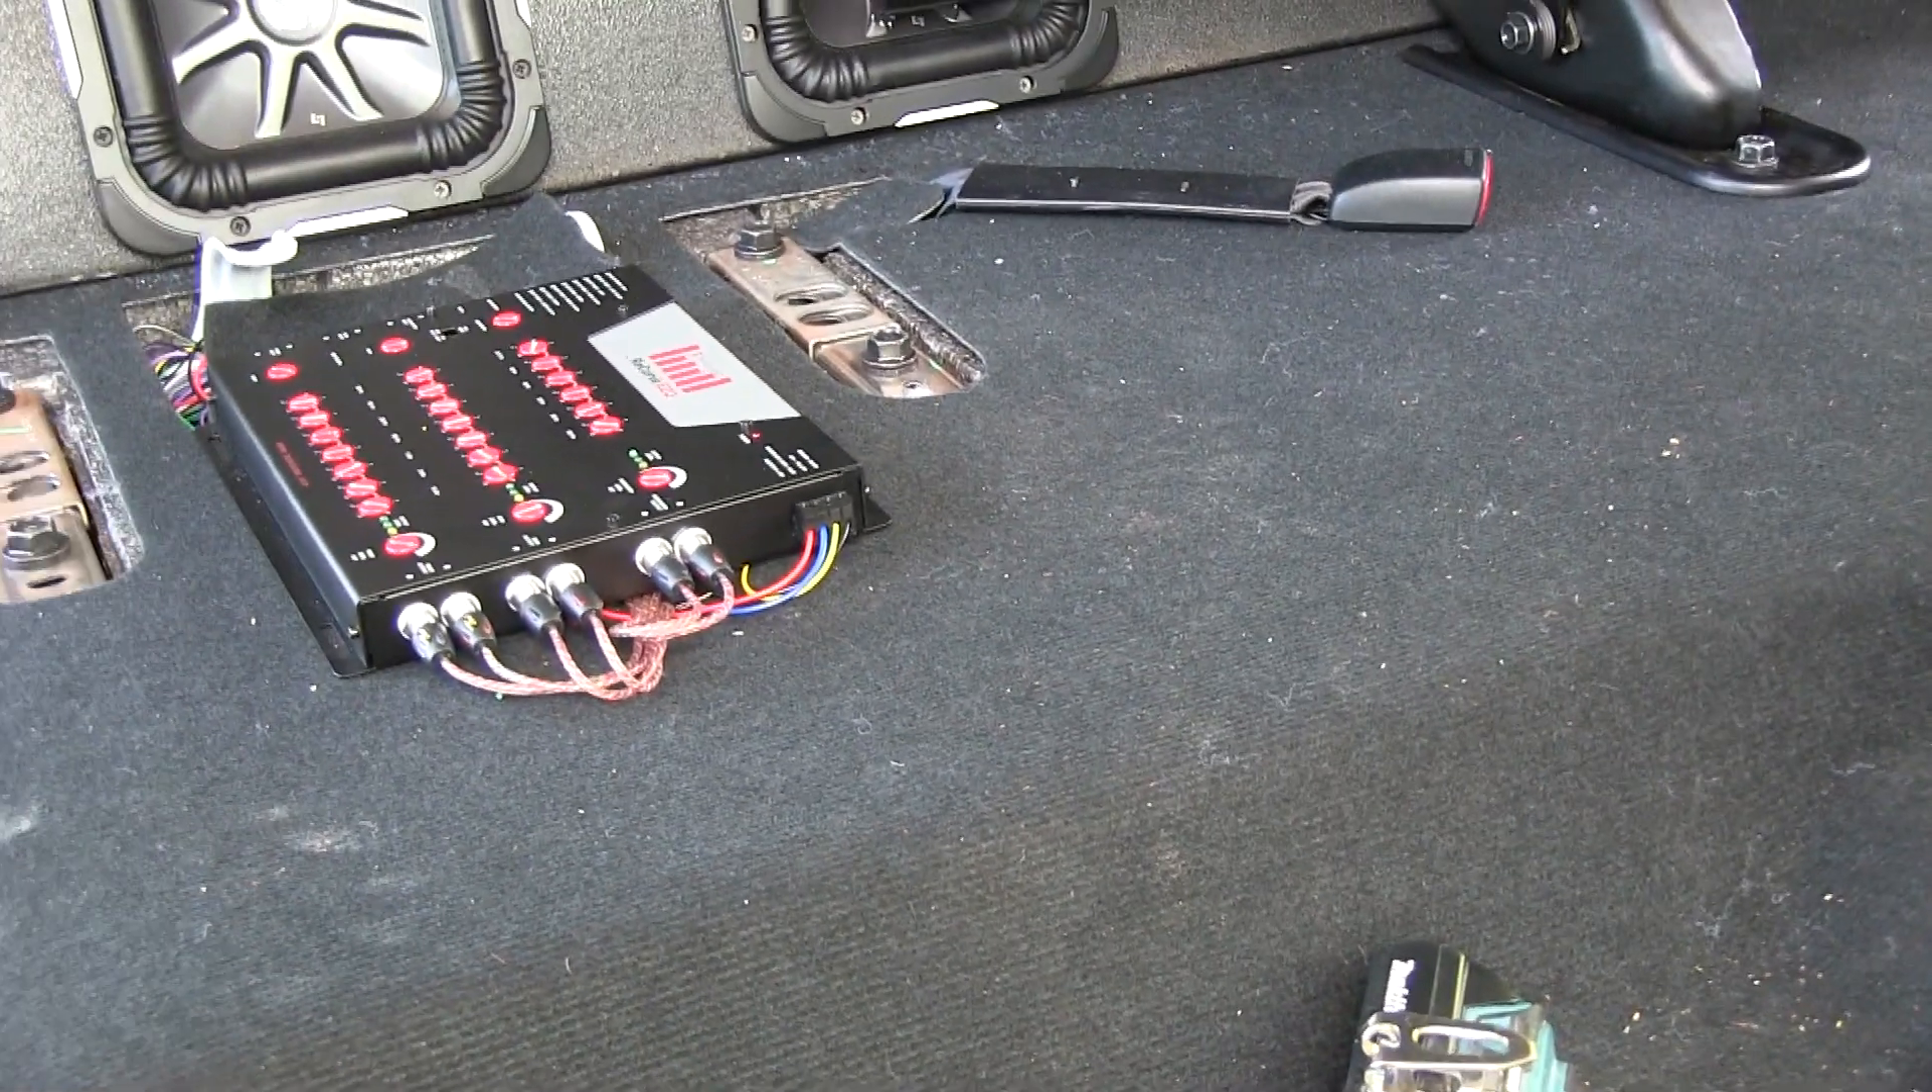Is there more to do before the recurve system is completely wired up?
No.